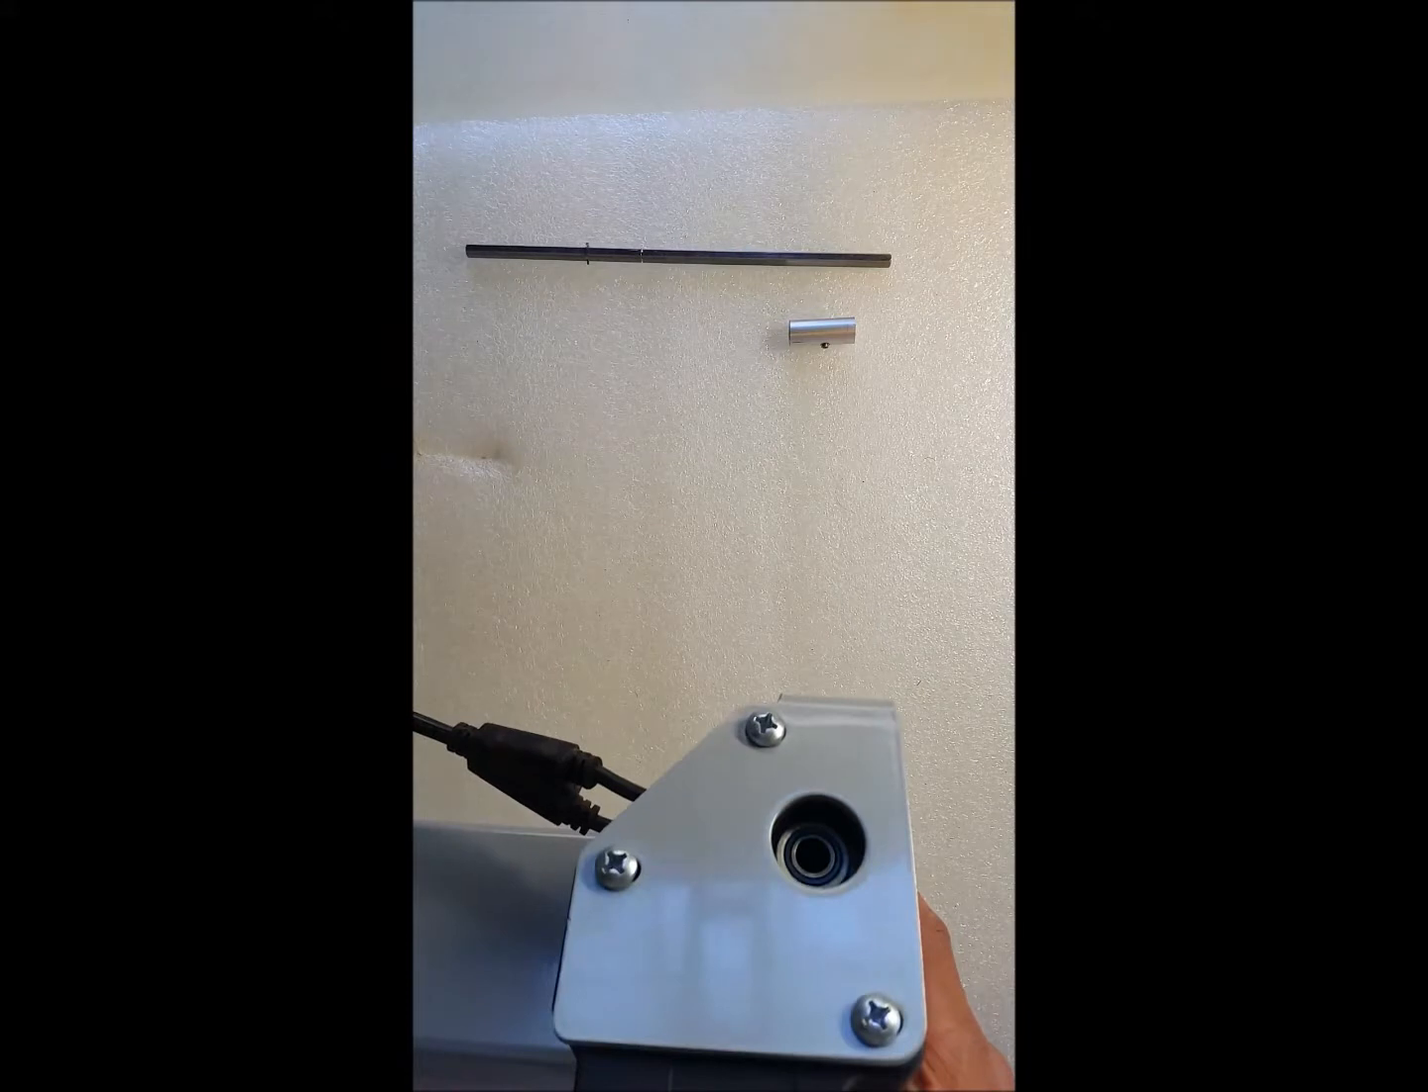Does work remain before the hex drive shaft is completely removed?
No.